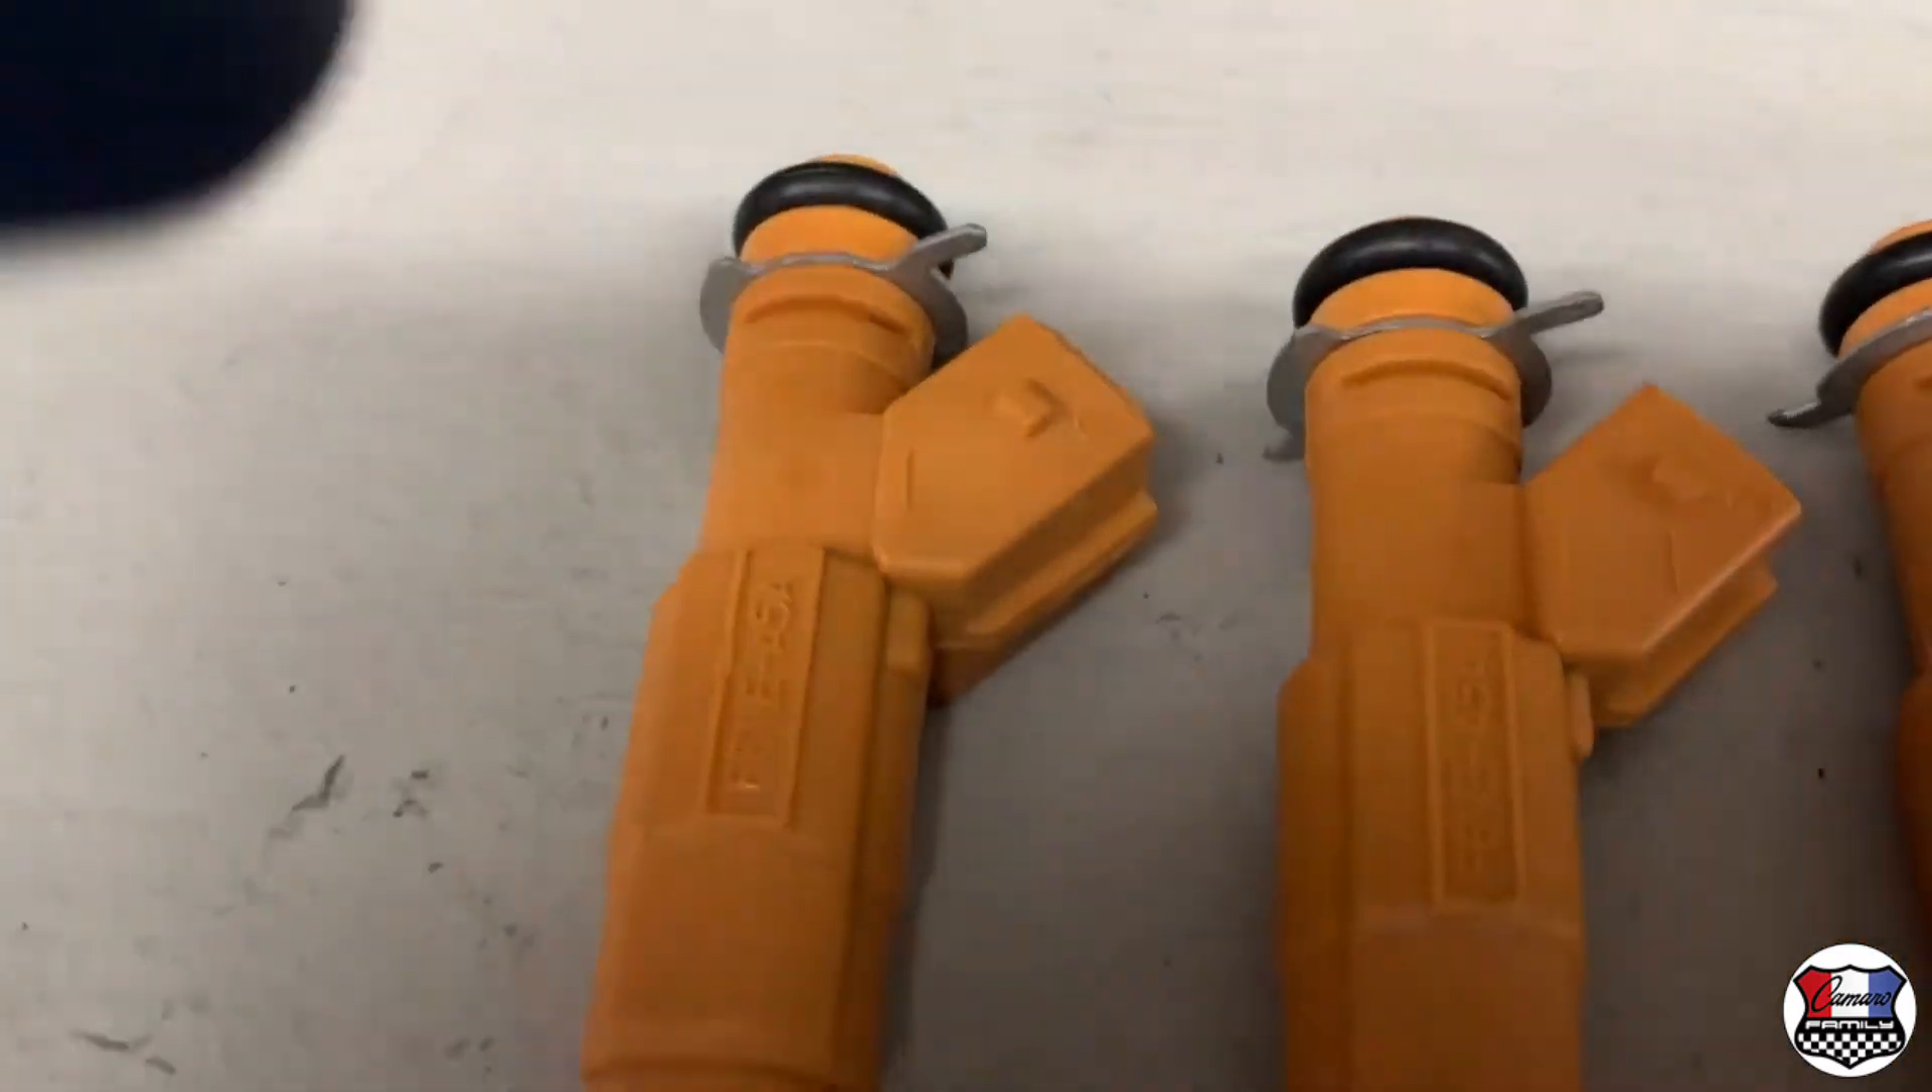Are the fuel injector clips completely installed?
Yes.